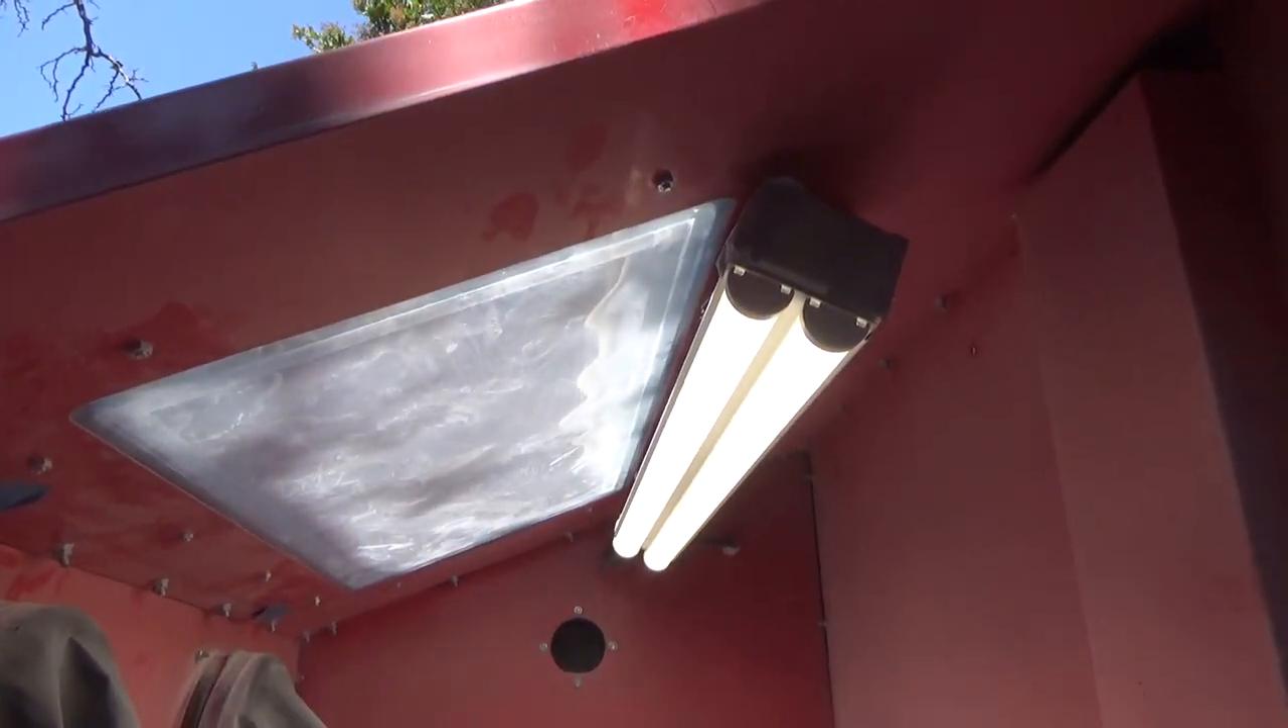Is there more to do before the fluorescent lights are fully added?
No.